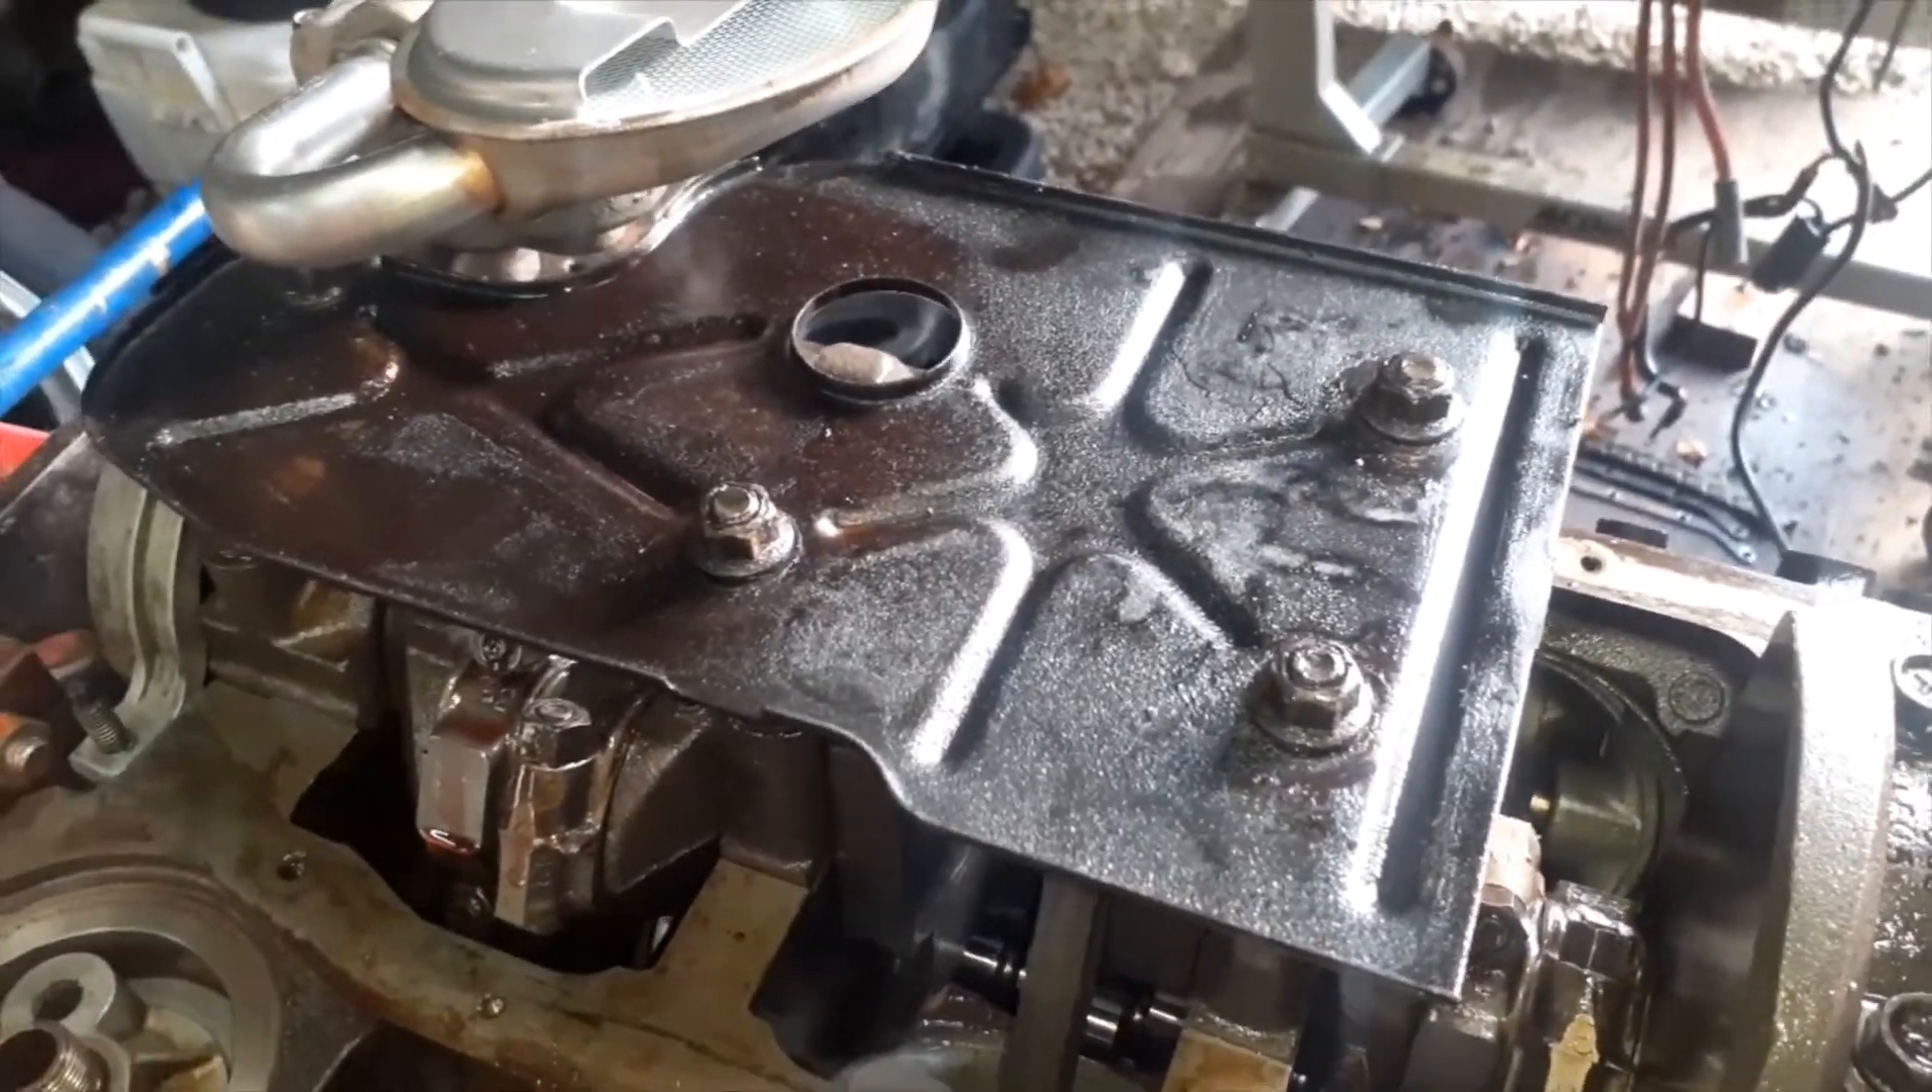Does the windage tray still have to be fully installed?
No.